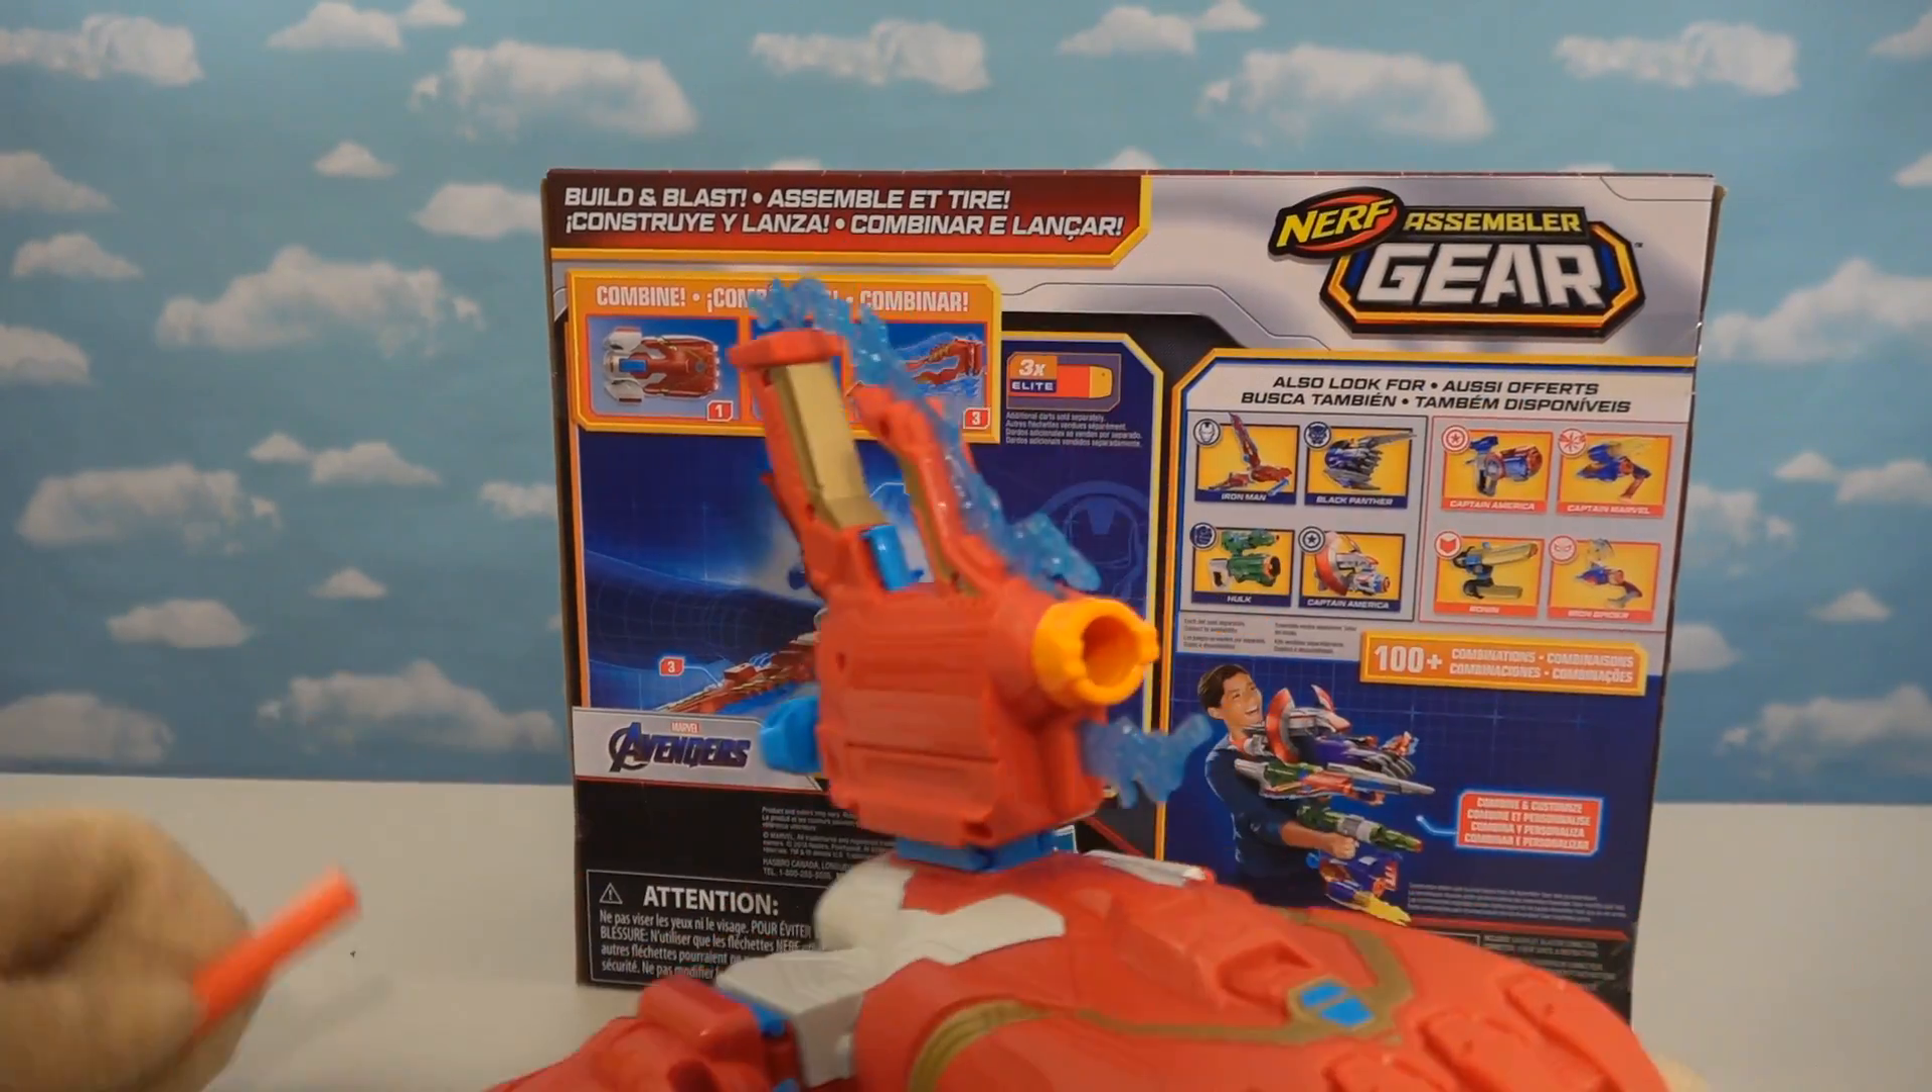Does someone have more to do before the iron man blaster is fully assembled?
No.